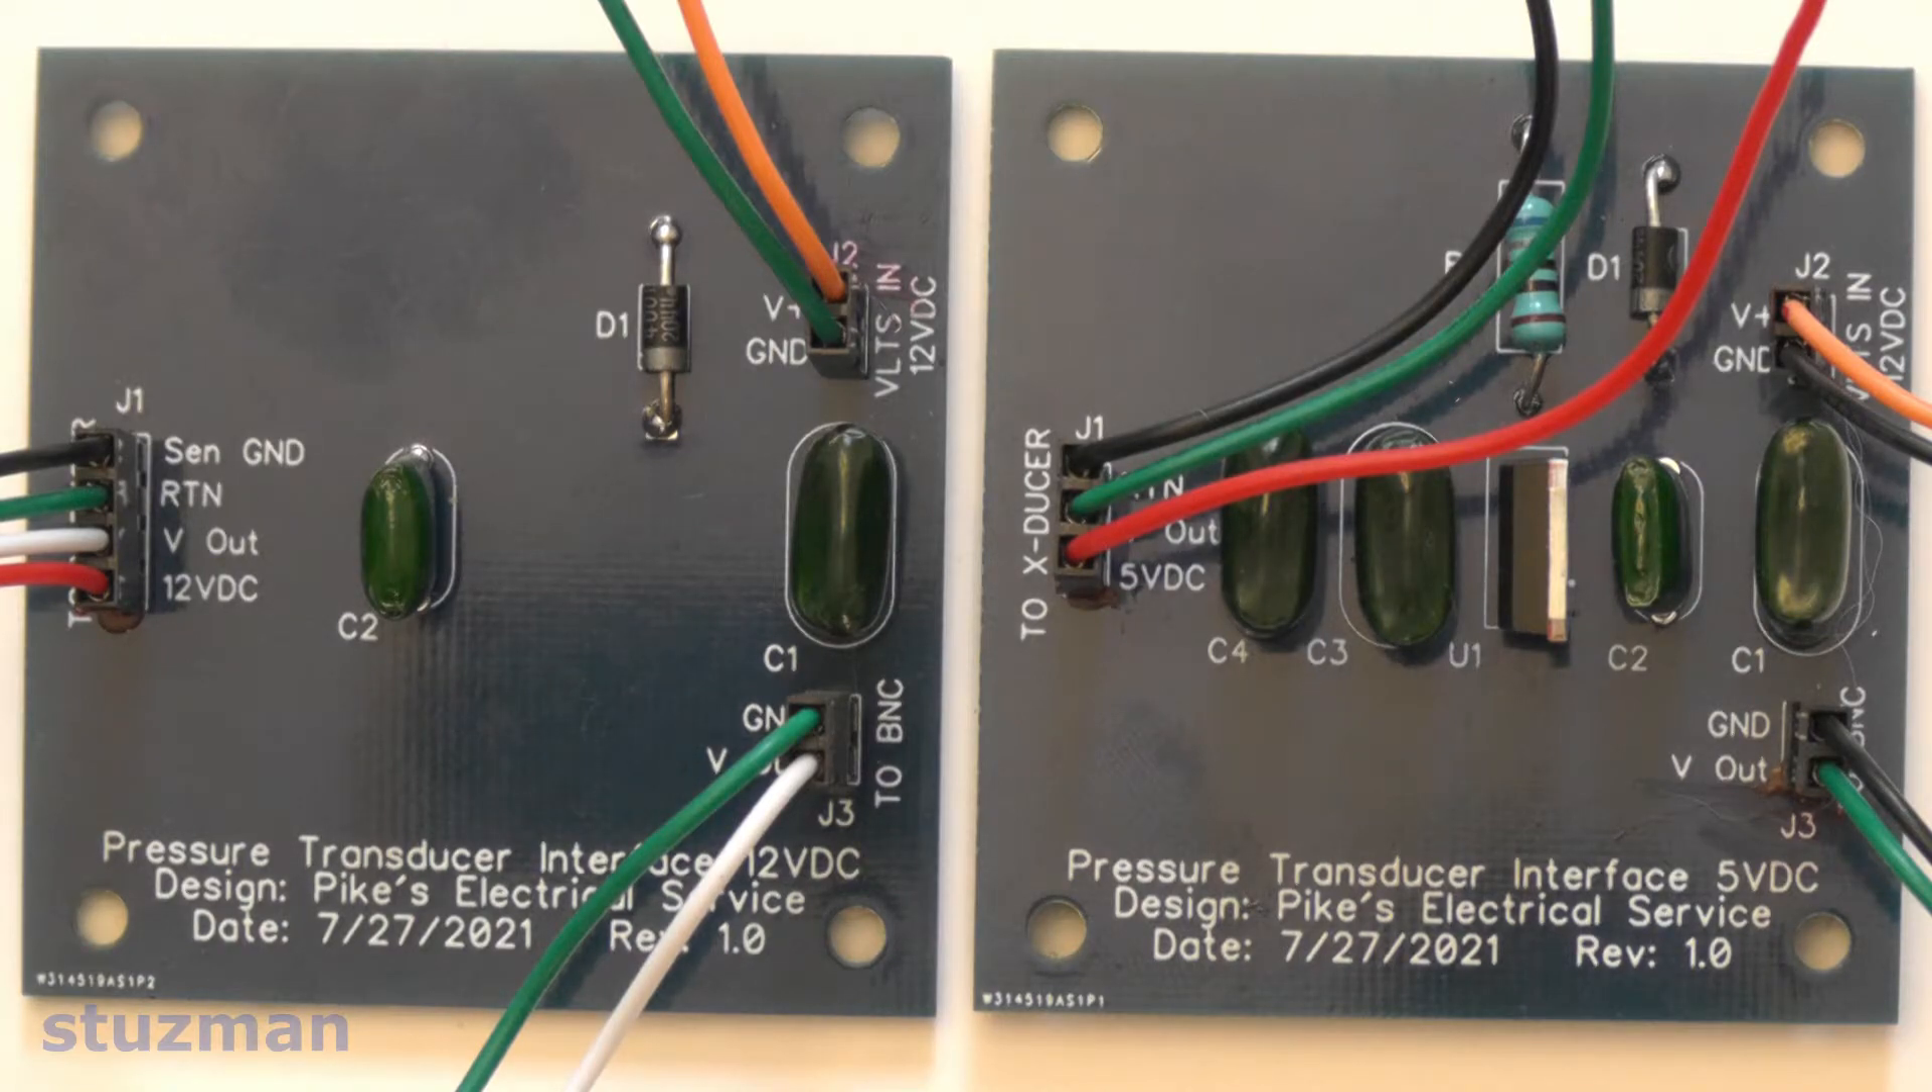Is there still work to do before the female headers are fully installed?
No.